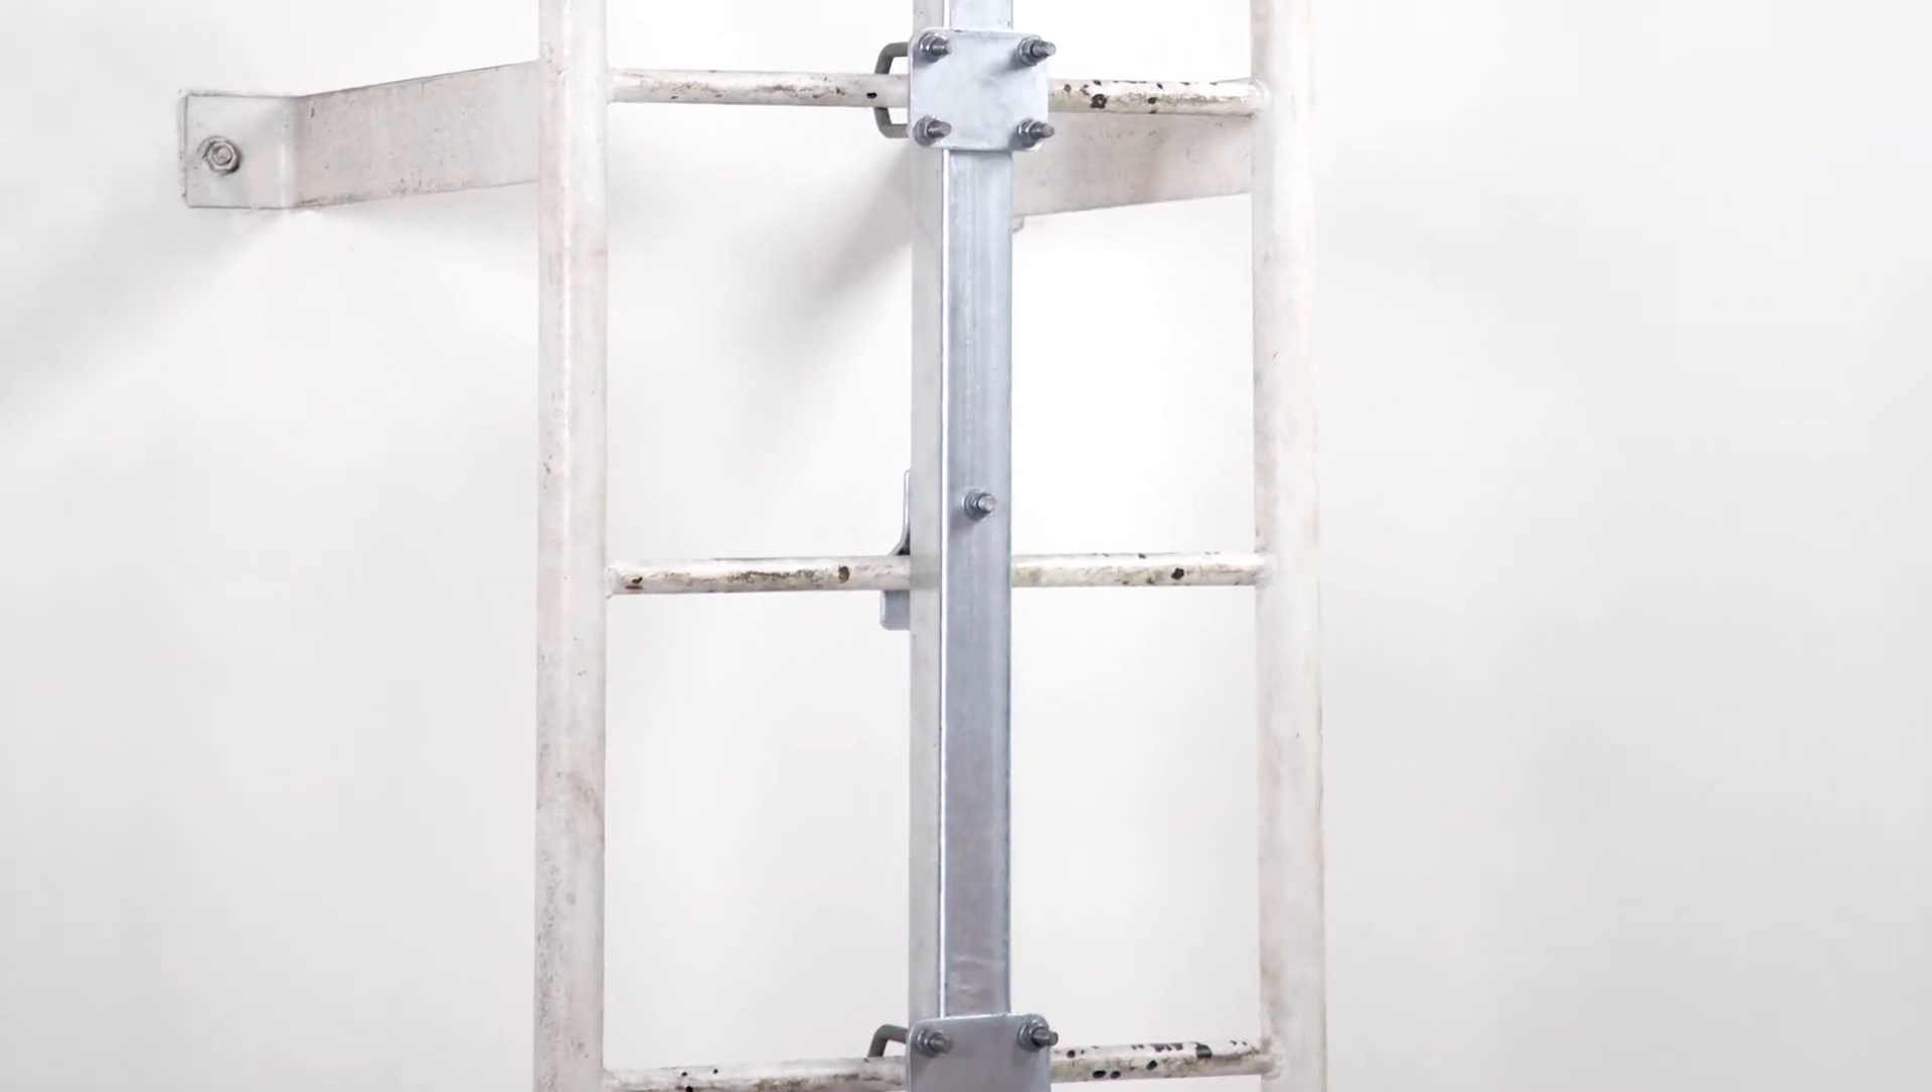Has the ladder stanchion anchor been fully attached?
Yes.